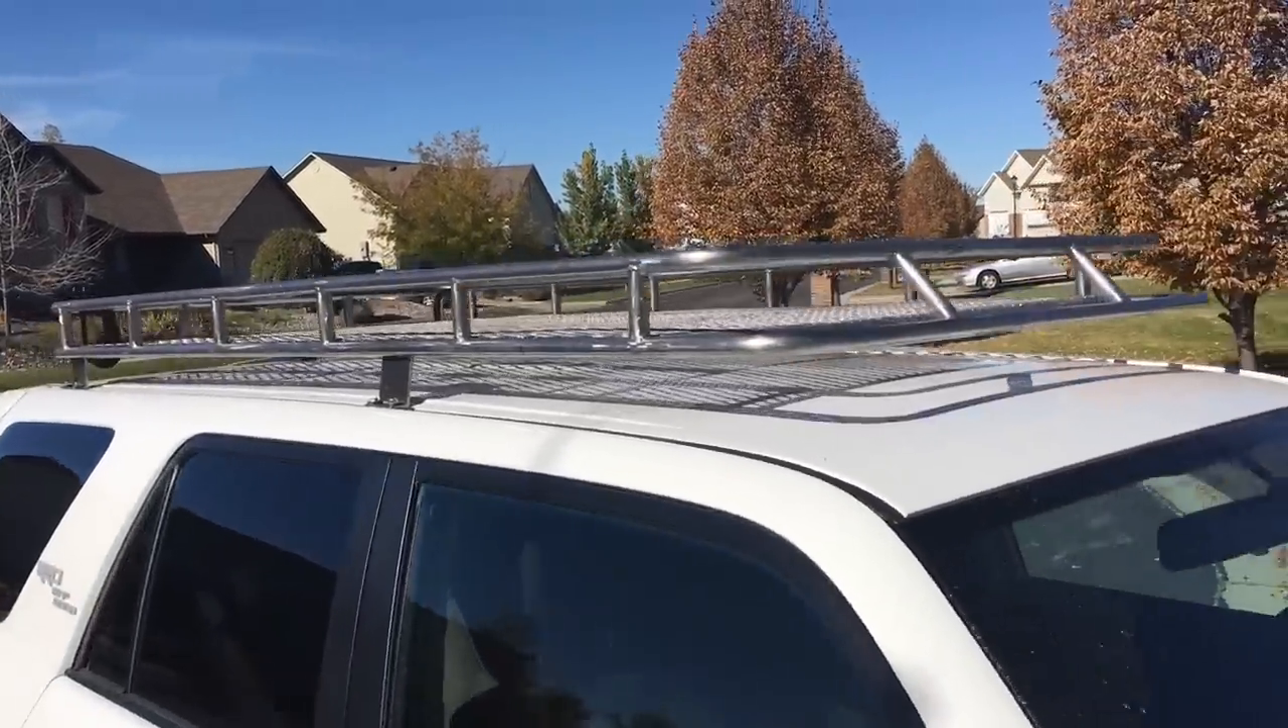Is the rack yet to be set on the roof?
No.